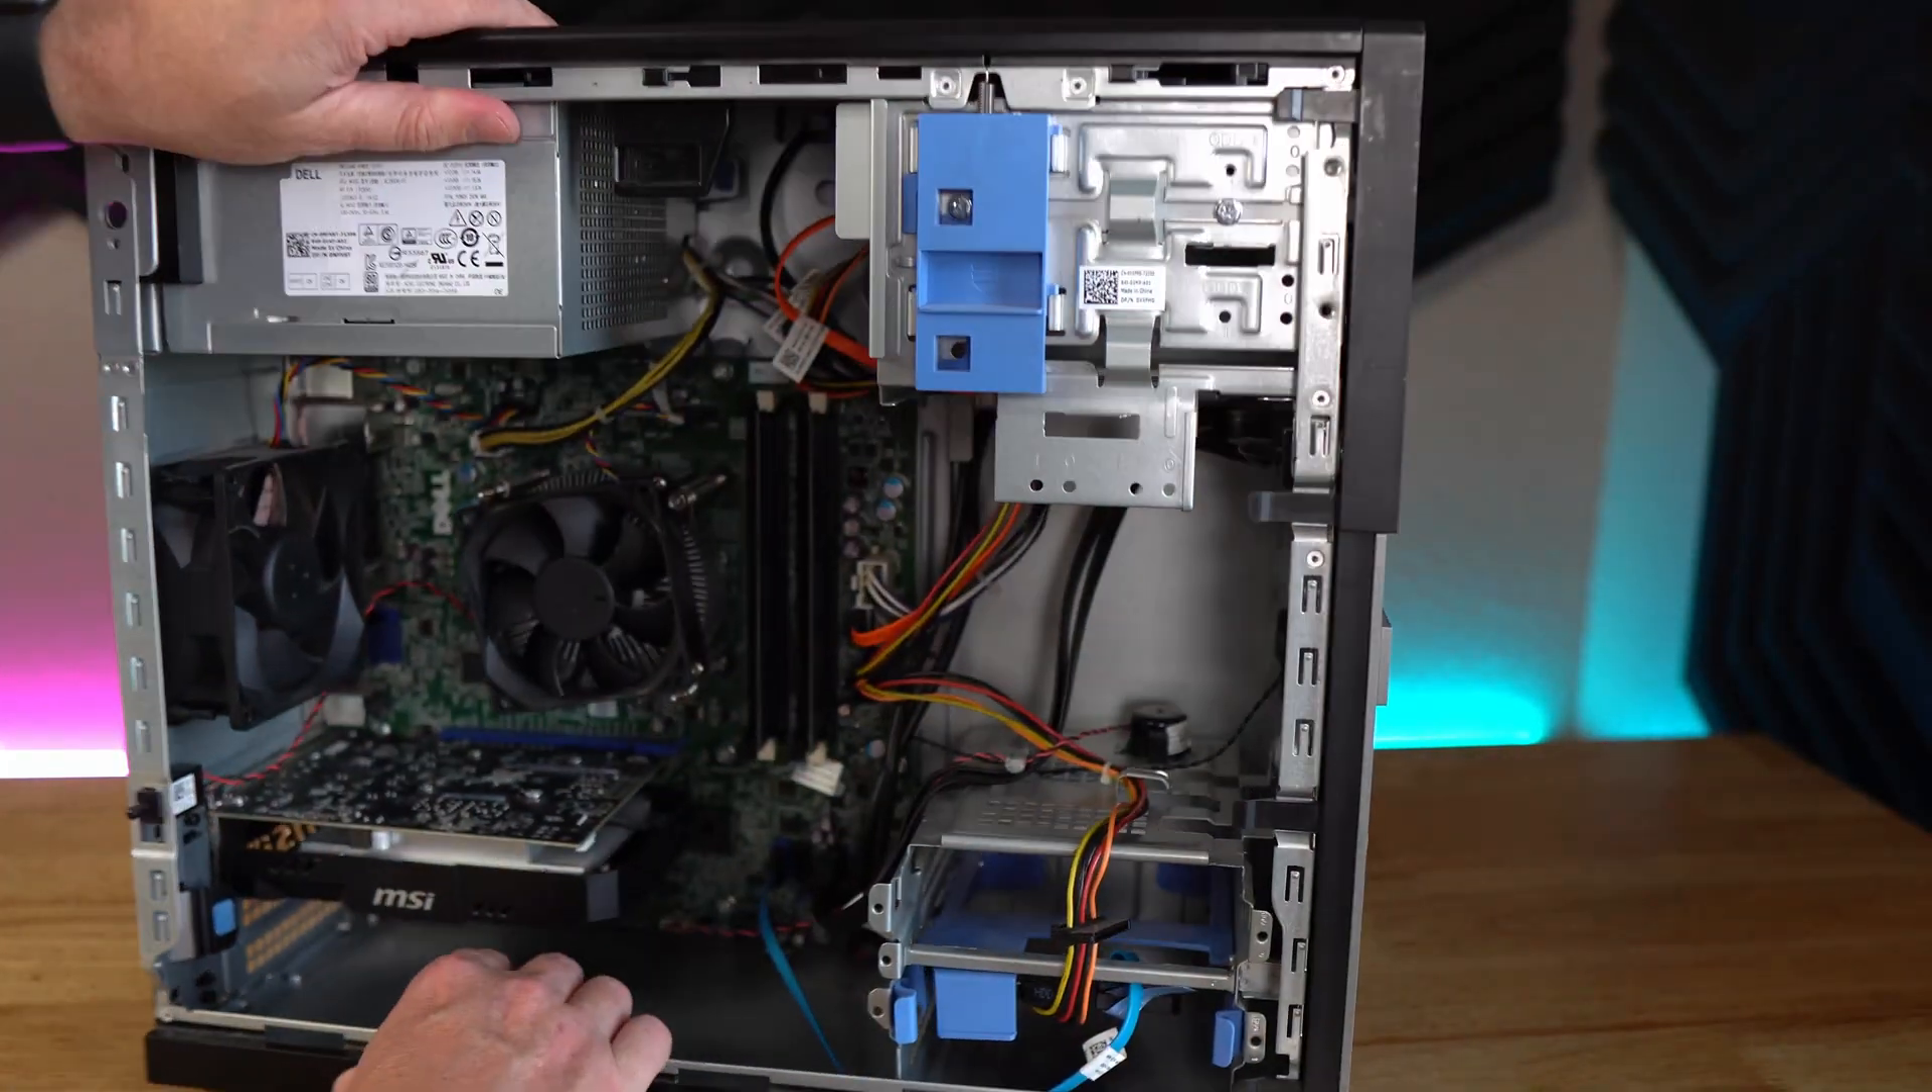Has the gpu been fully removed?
No.